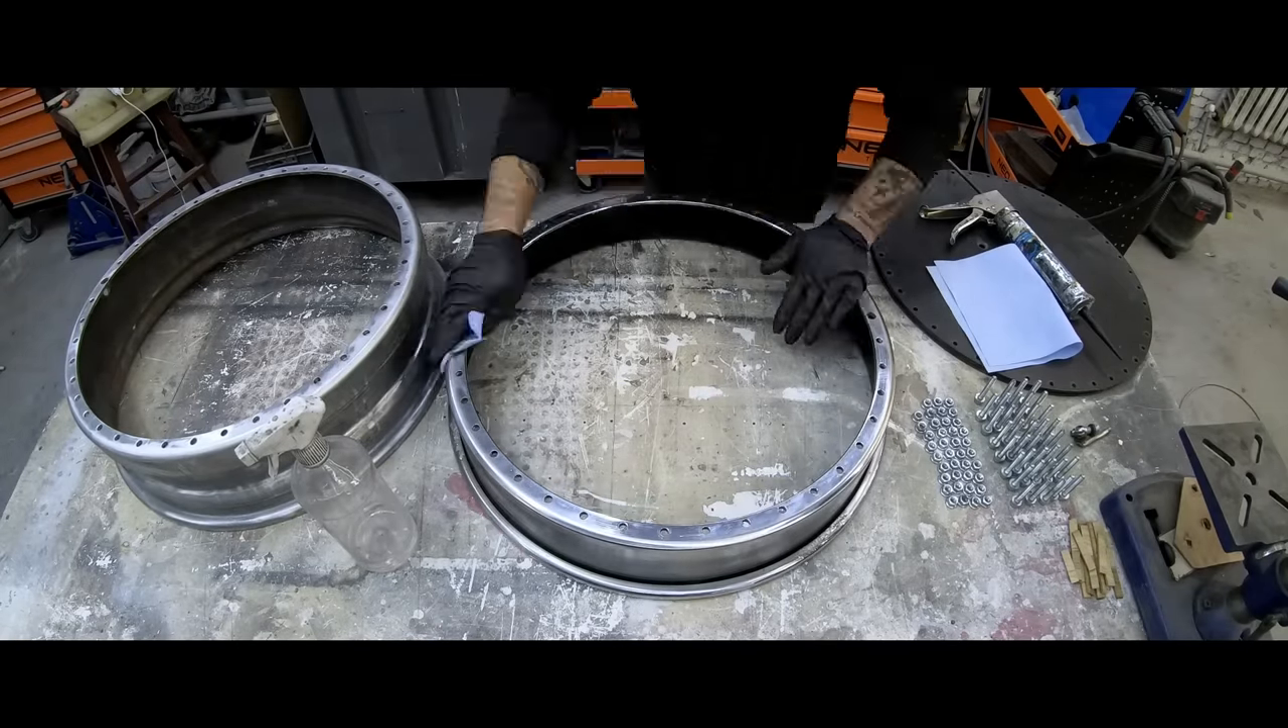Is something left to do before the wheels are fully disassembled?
No.